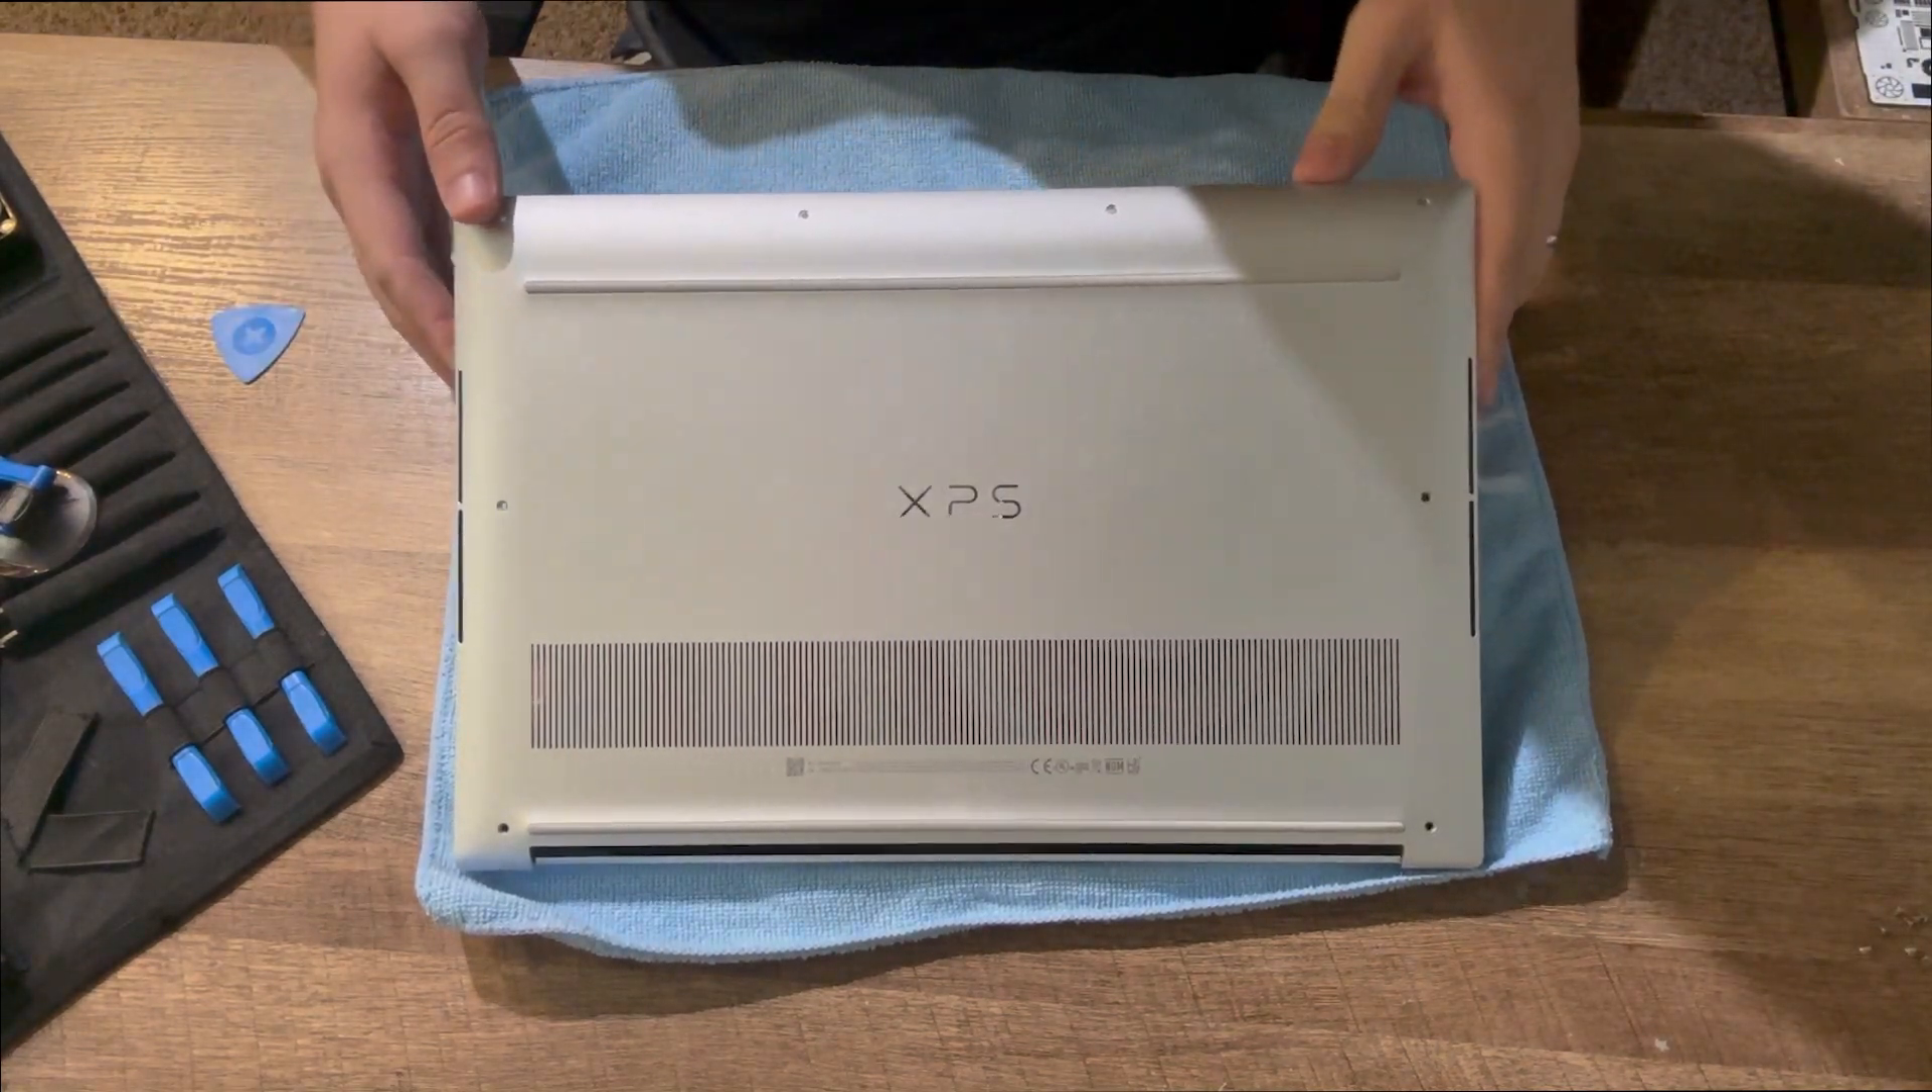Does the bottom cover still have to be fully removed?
Yes.